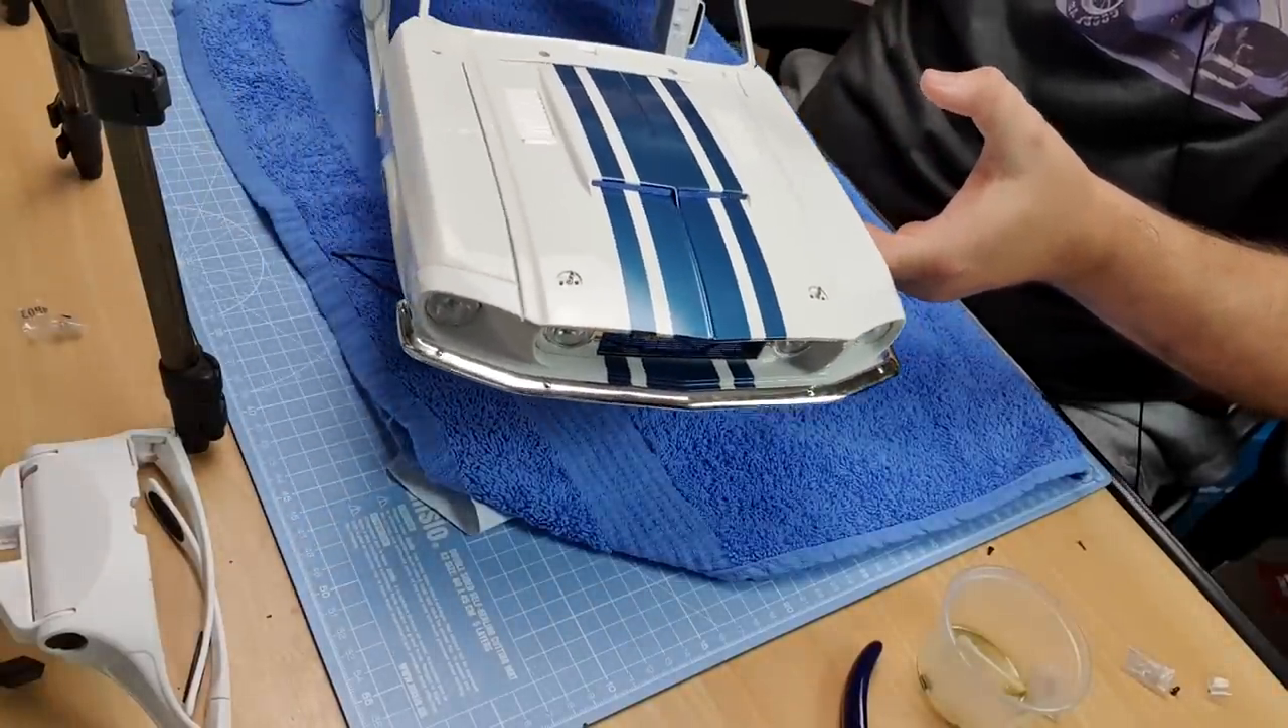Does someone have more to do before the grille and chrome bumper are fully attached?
No.